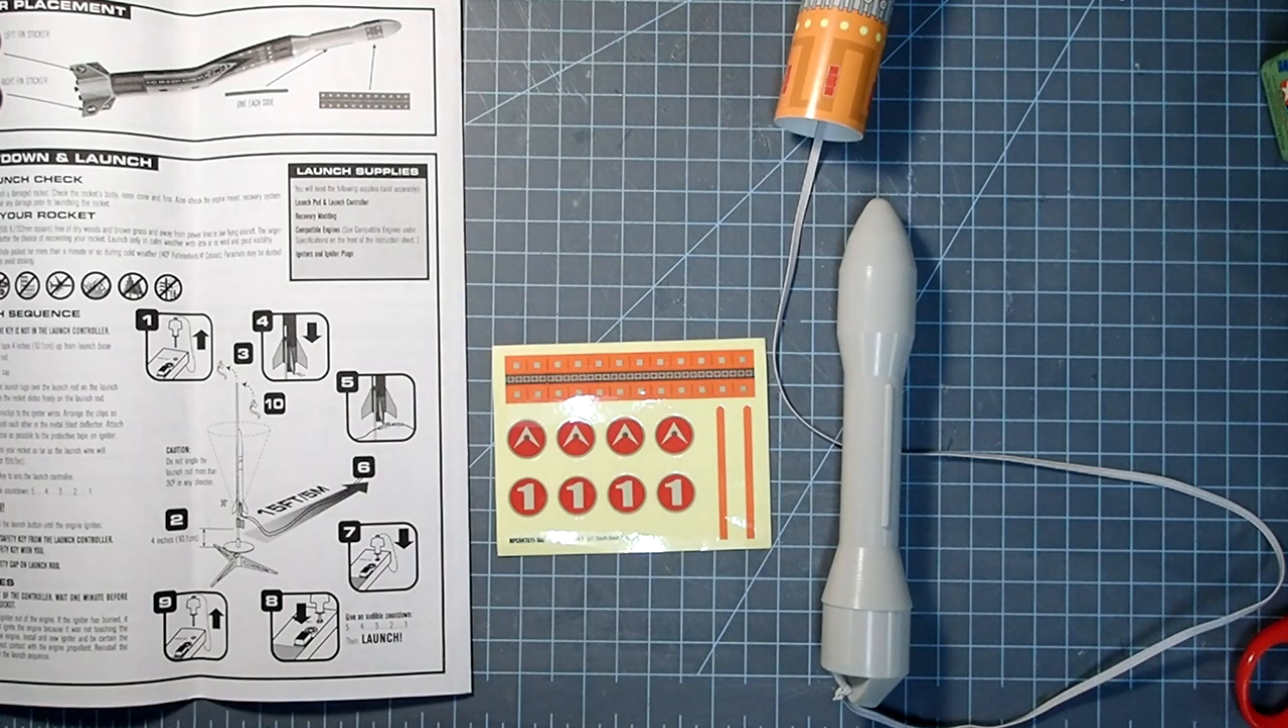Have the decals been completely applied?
No.